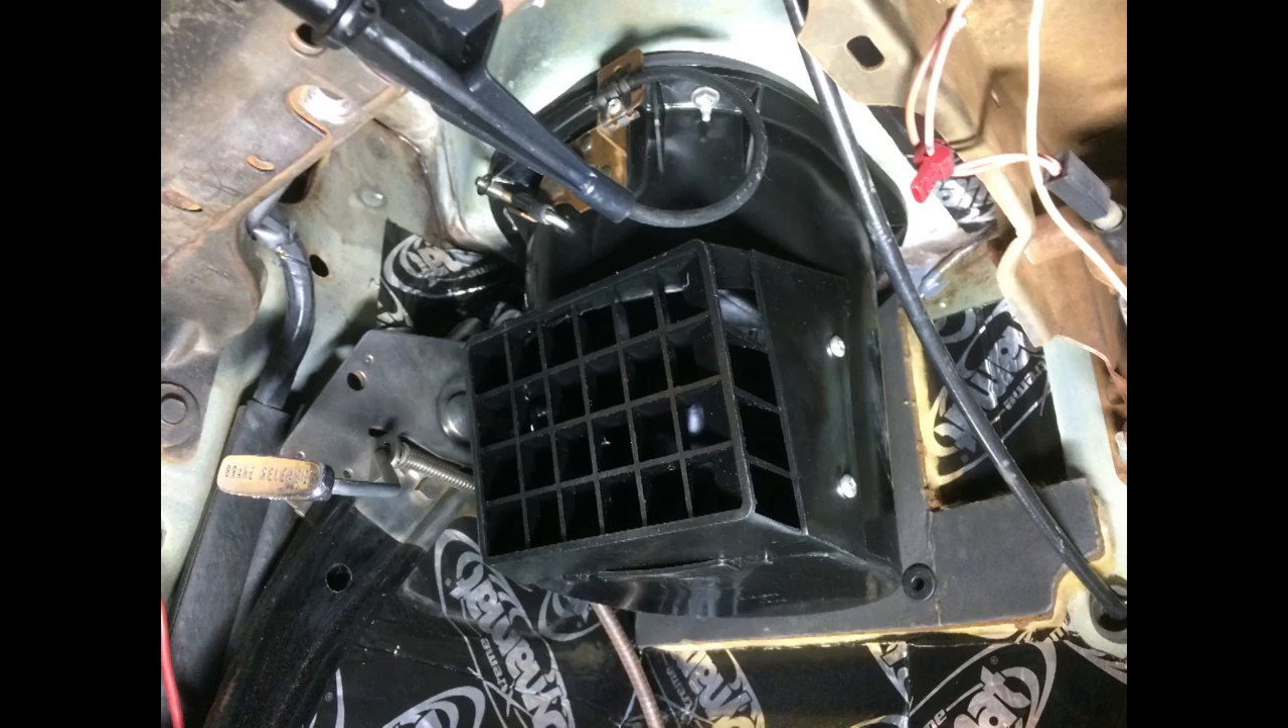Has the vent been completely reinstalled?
Yes.